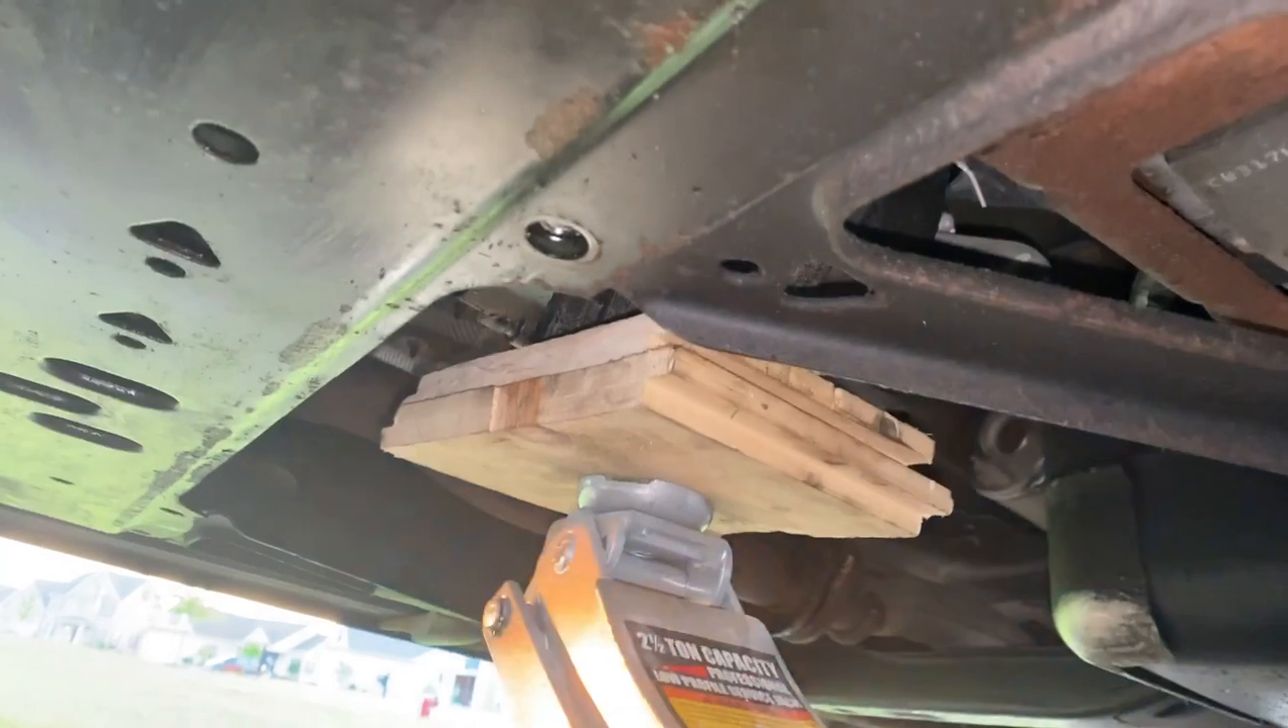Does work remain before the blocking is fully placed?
No.